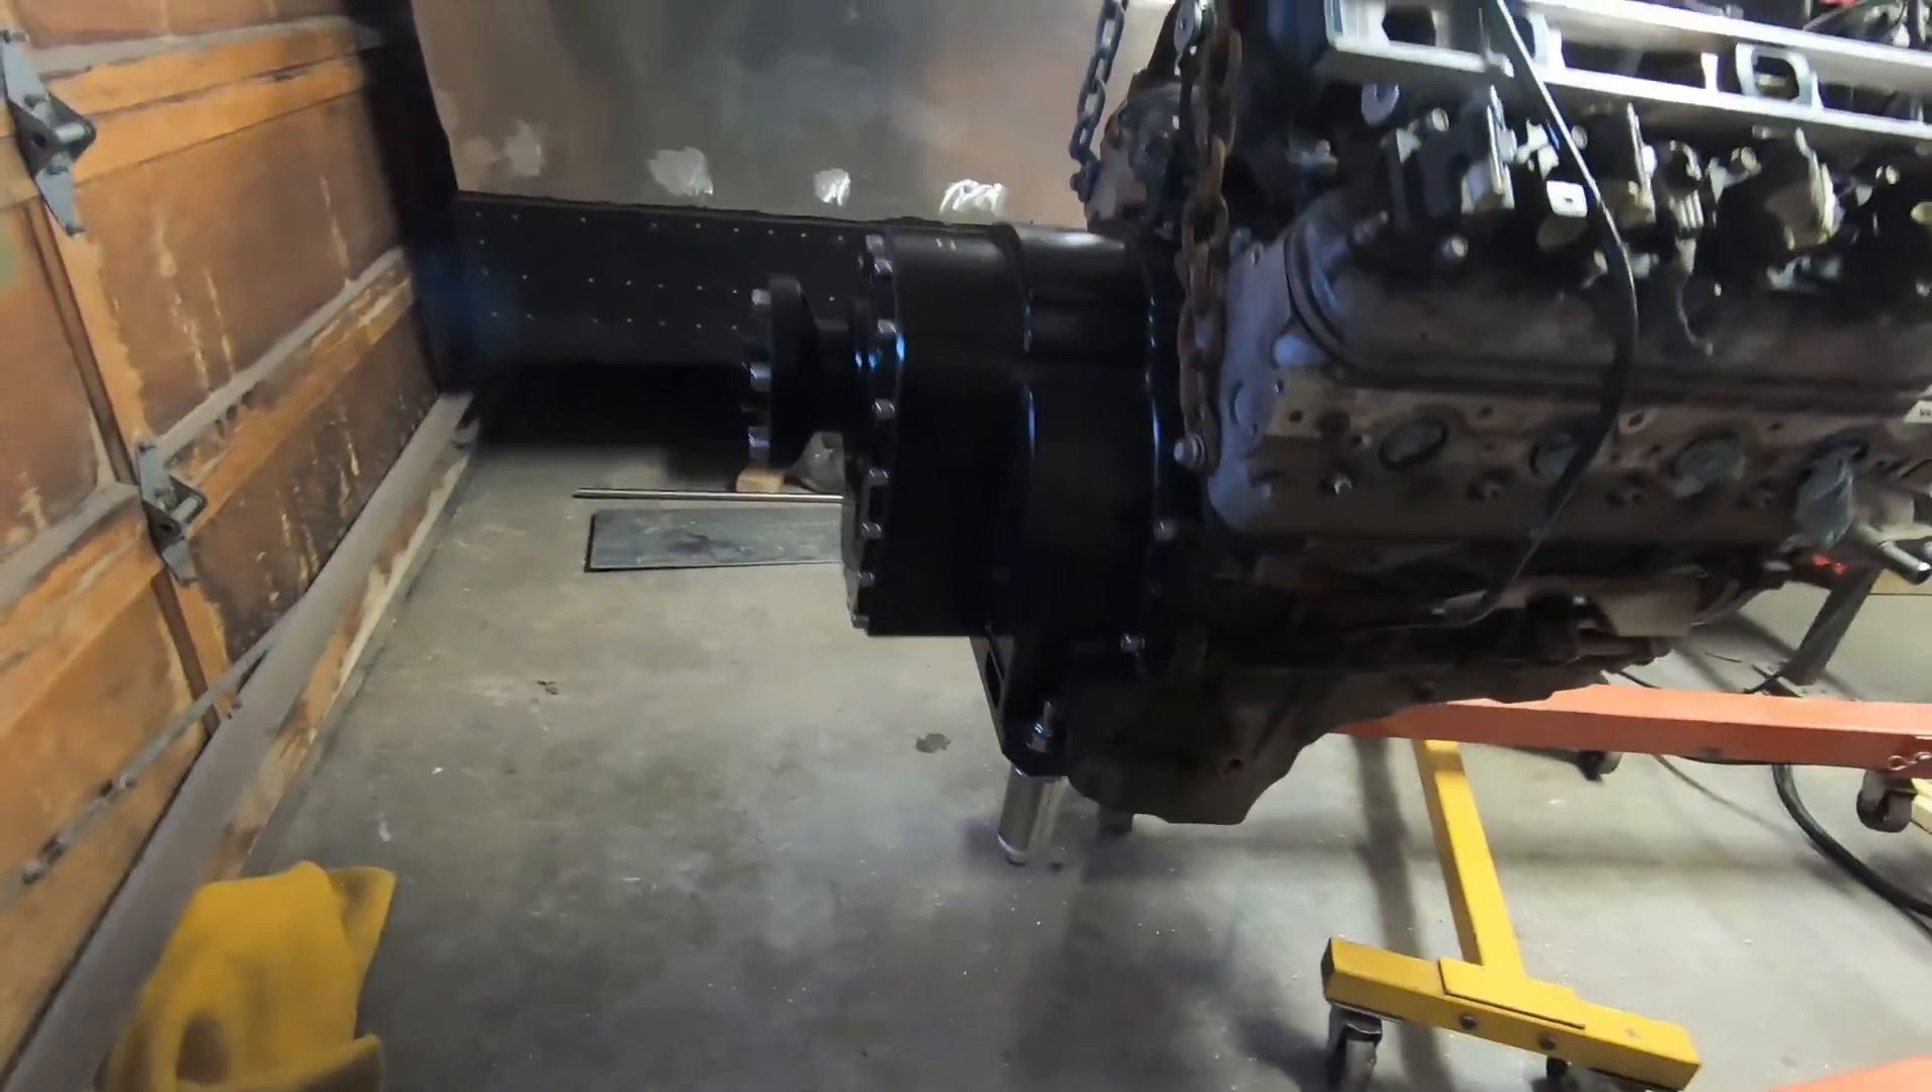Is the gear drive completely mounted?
Yes.